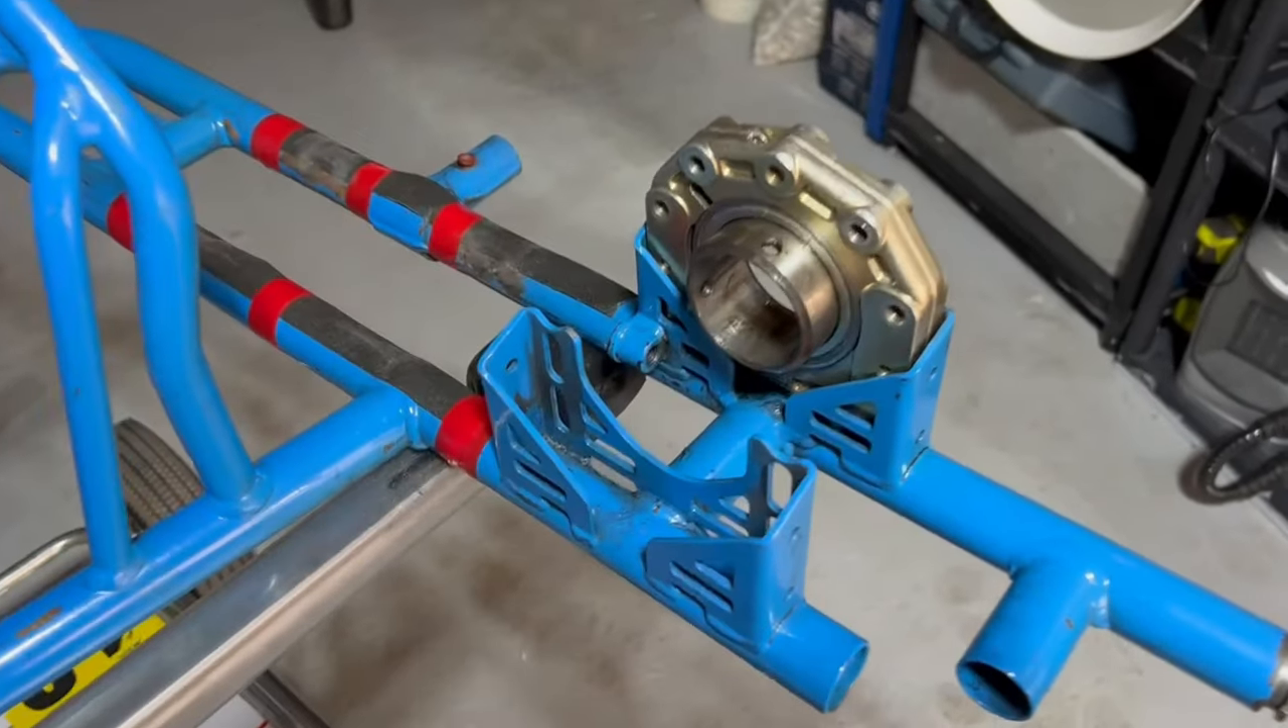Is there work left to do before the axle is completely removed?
No.